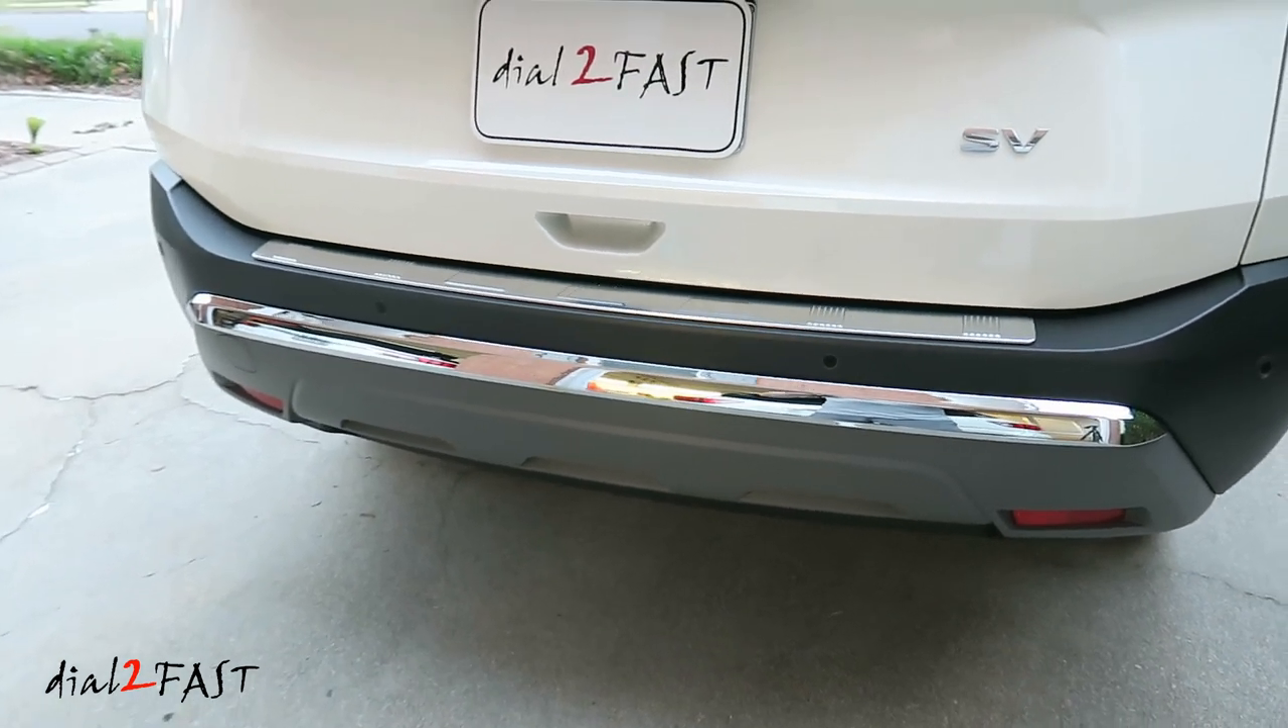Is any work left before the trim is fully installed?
No.